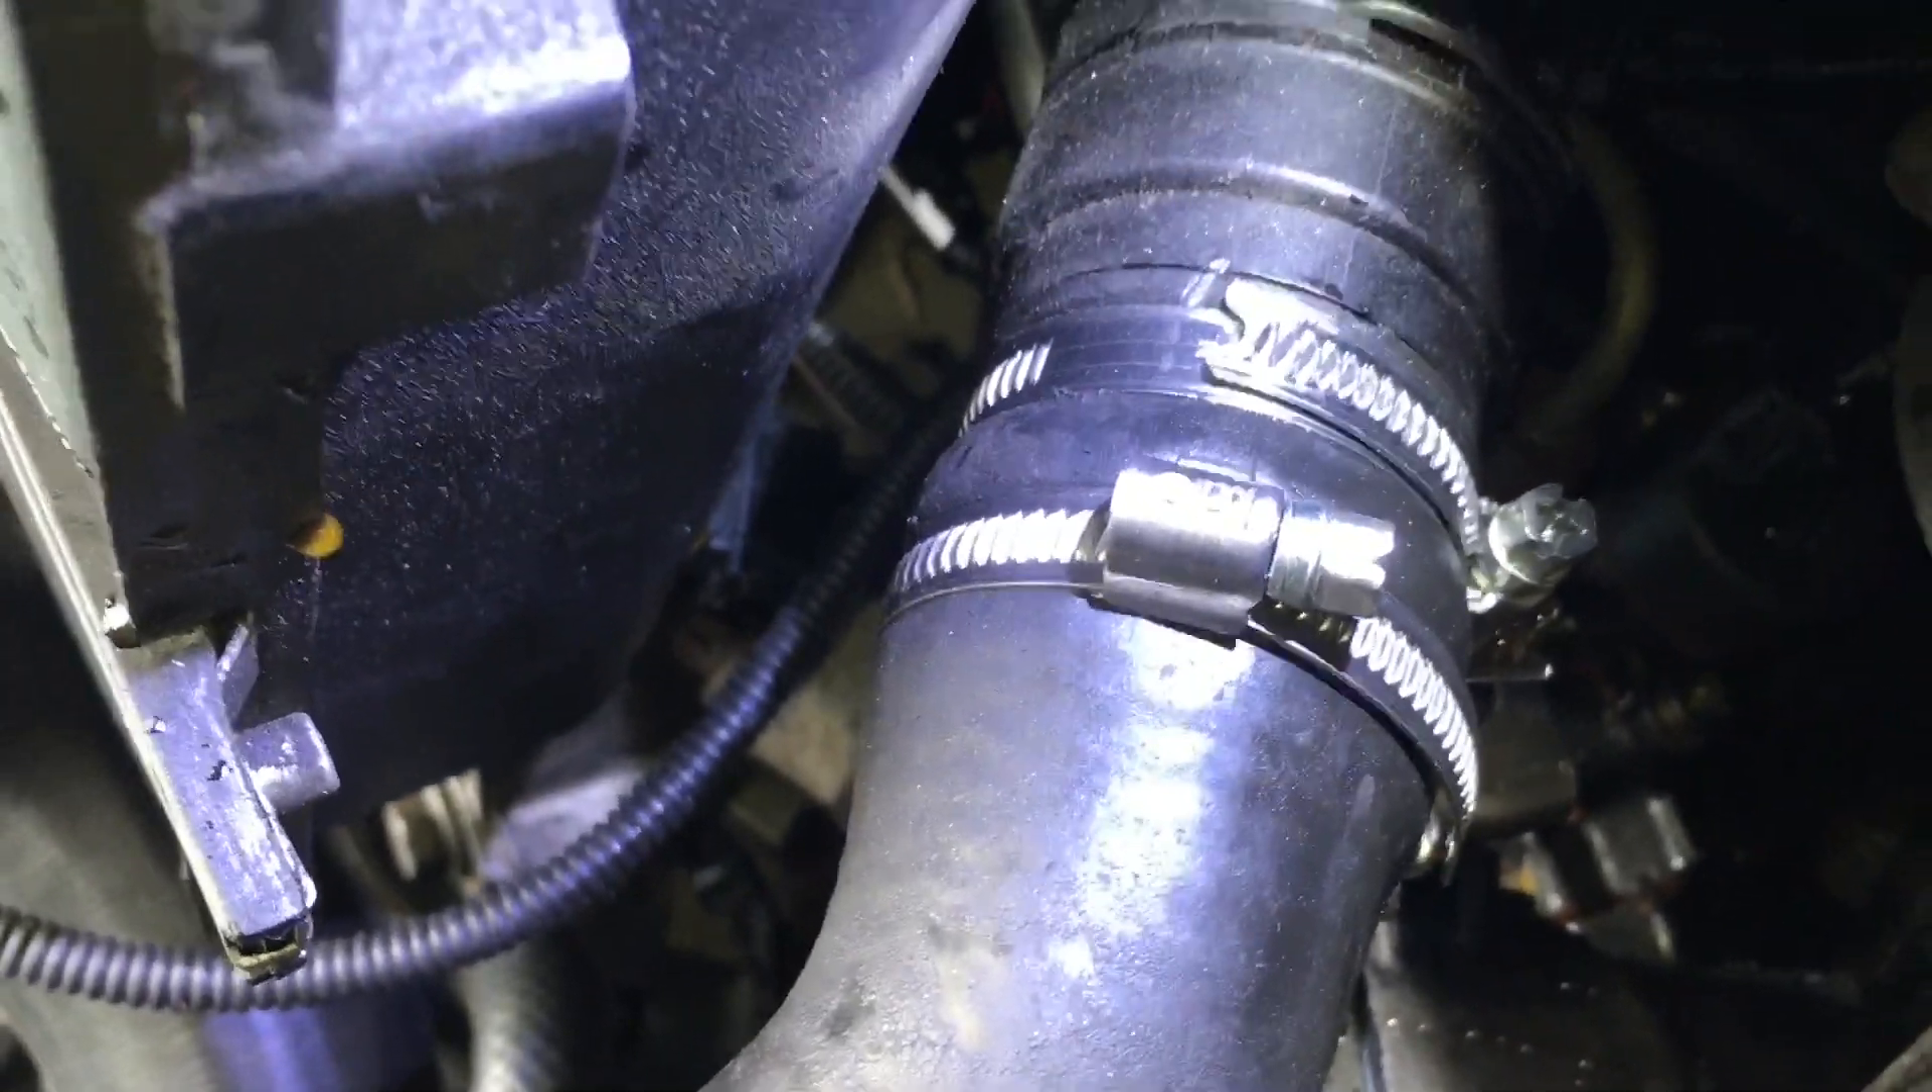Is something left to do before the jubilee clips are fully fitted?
No.